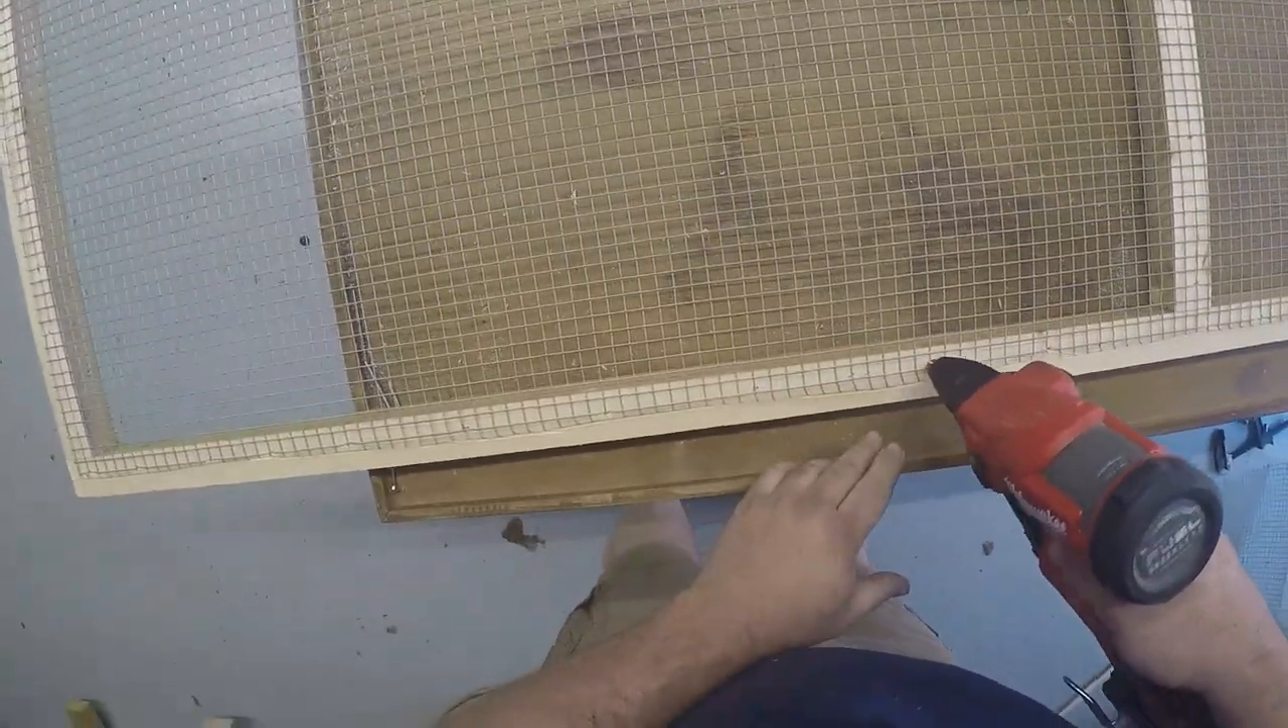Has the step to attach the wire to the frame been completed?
No.